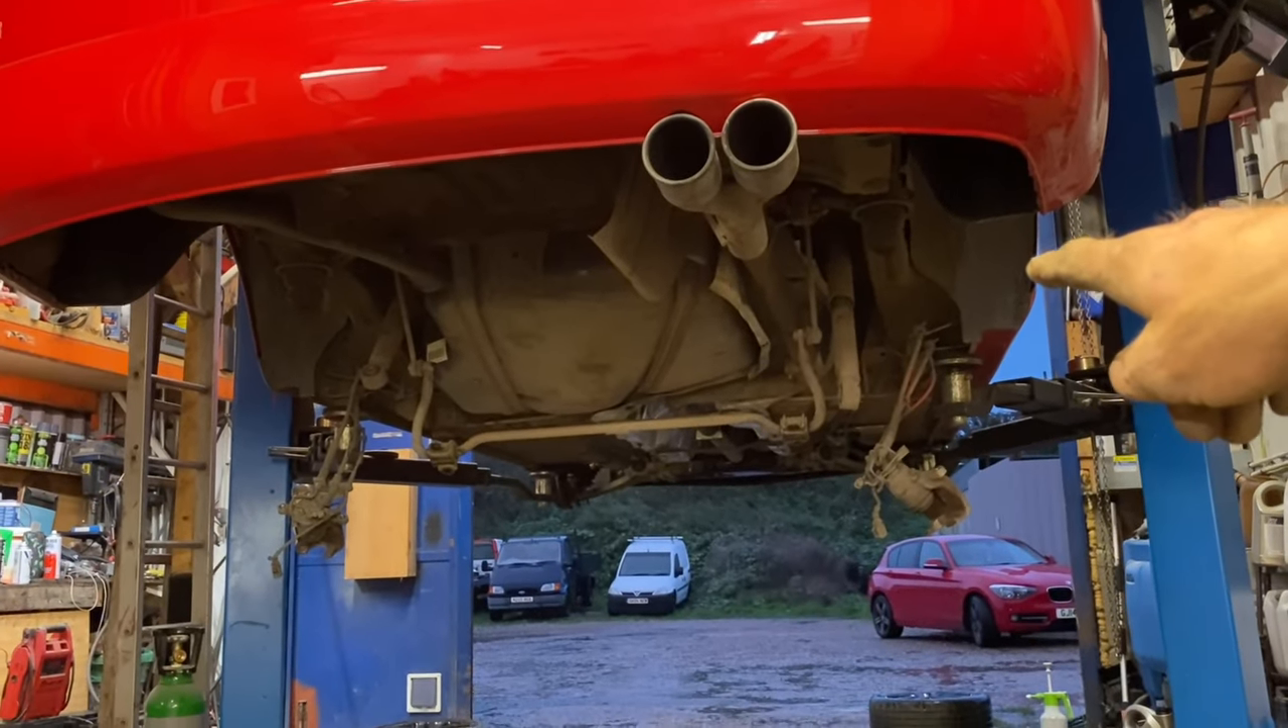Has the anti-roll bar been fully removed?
No.